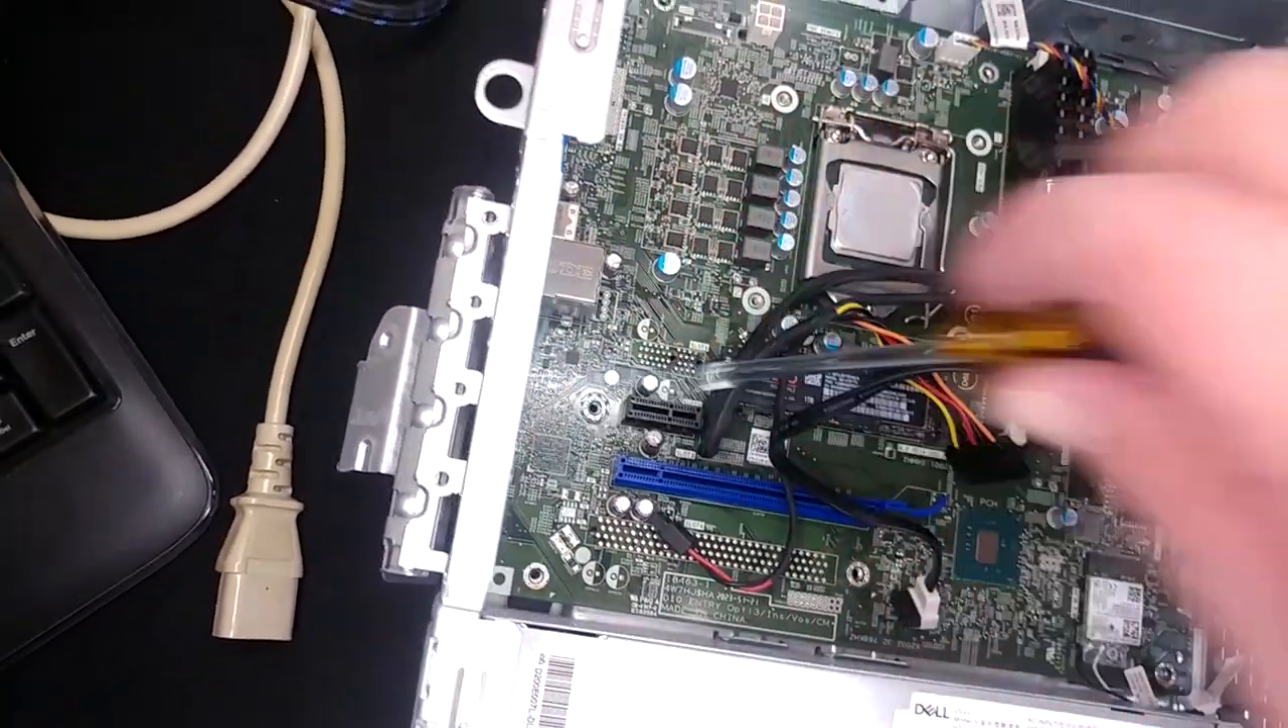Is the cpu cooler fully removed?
Yes.